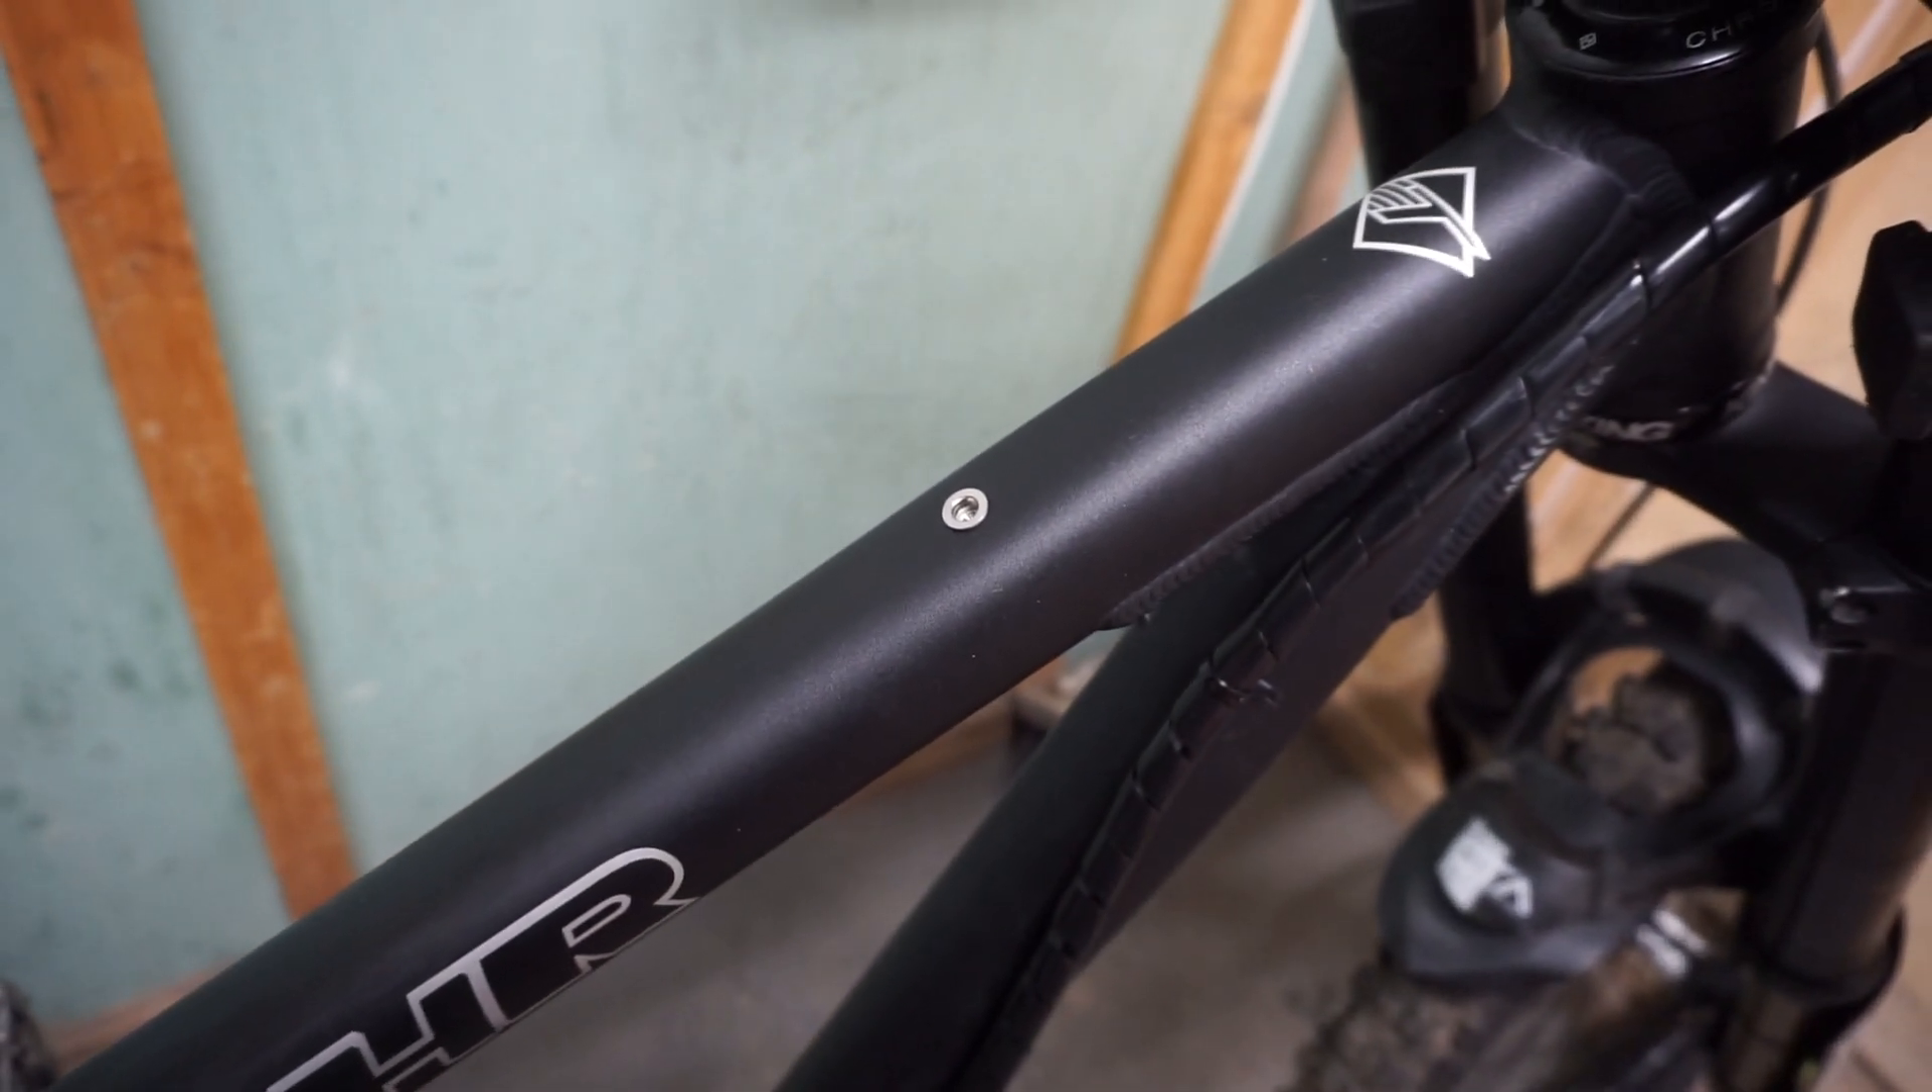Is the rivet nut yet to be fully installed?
No.